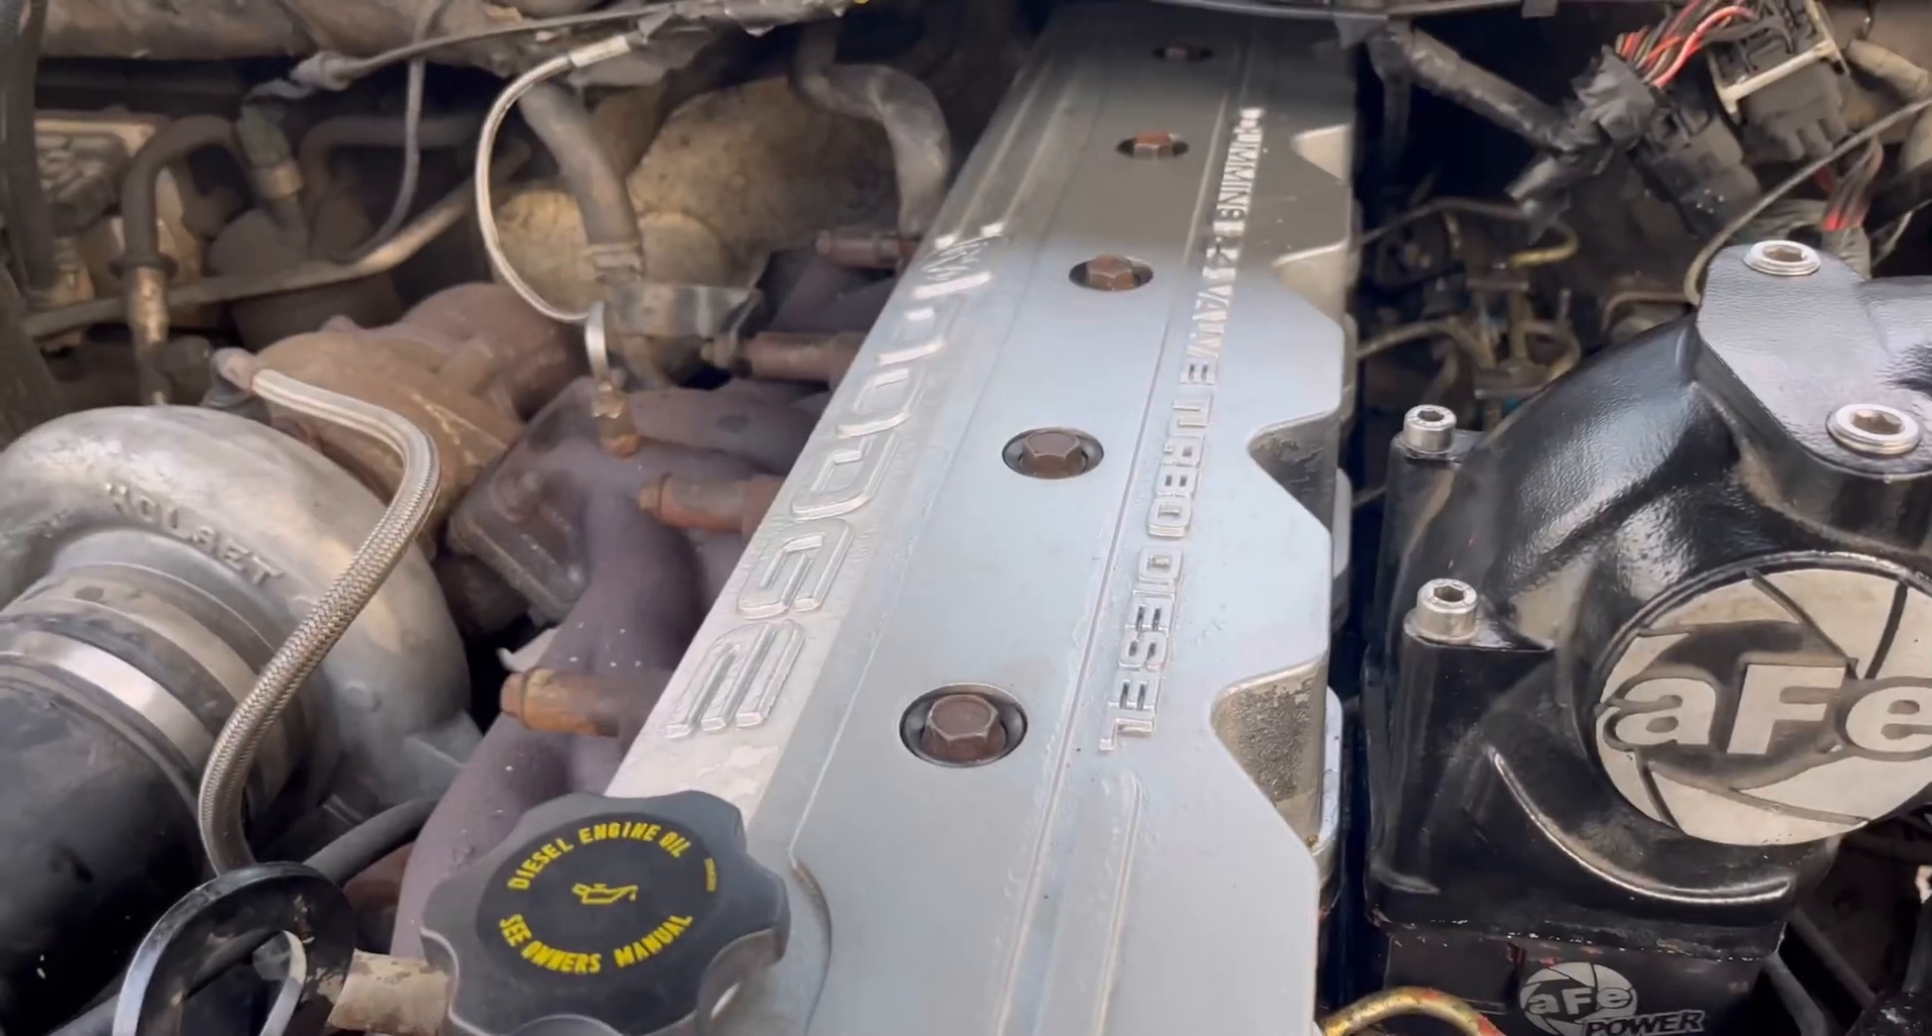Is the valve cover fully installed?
Yes.